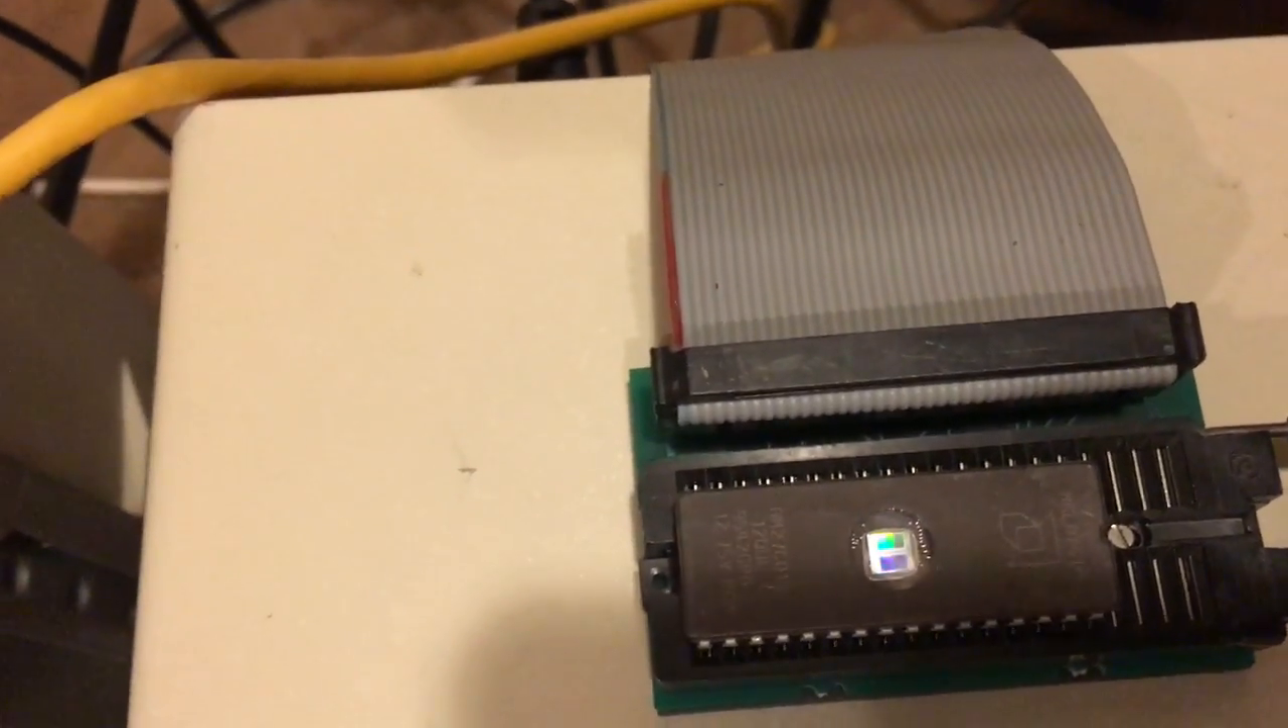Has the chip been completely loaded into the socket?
Yes.